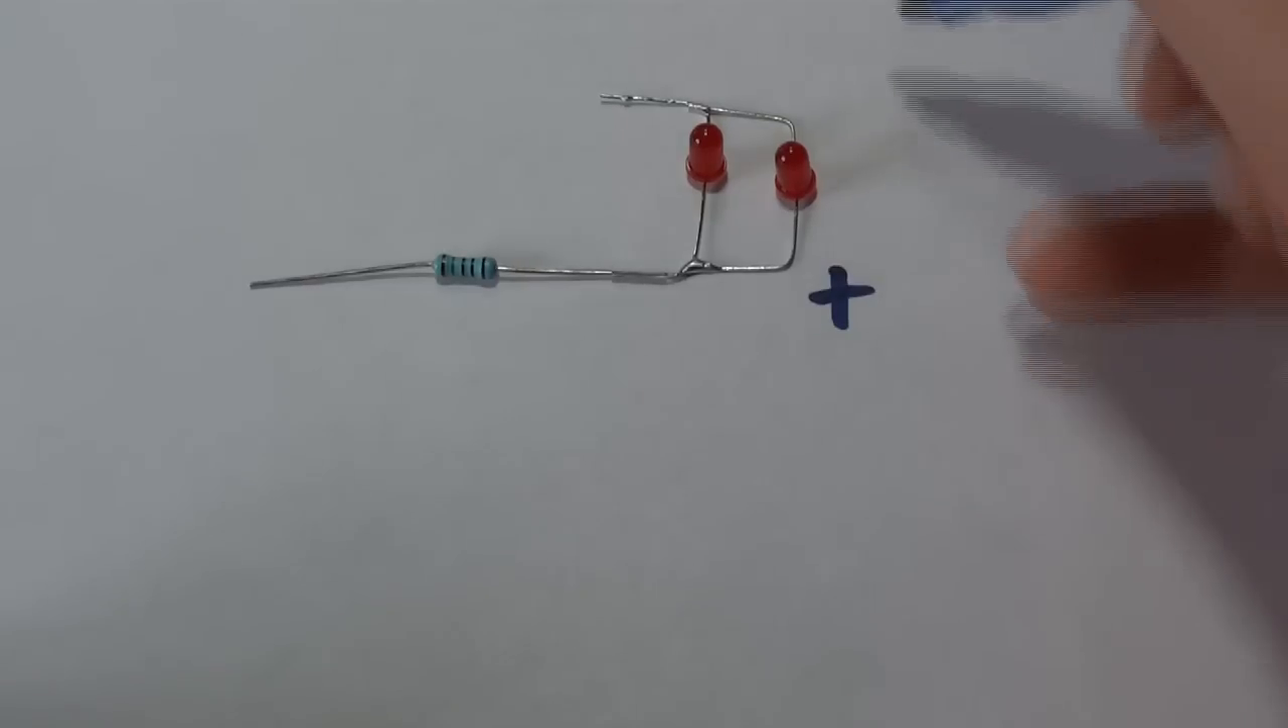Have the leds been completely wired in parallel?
Yes.